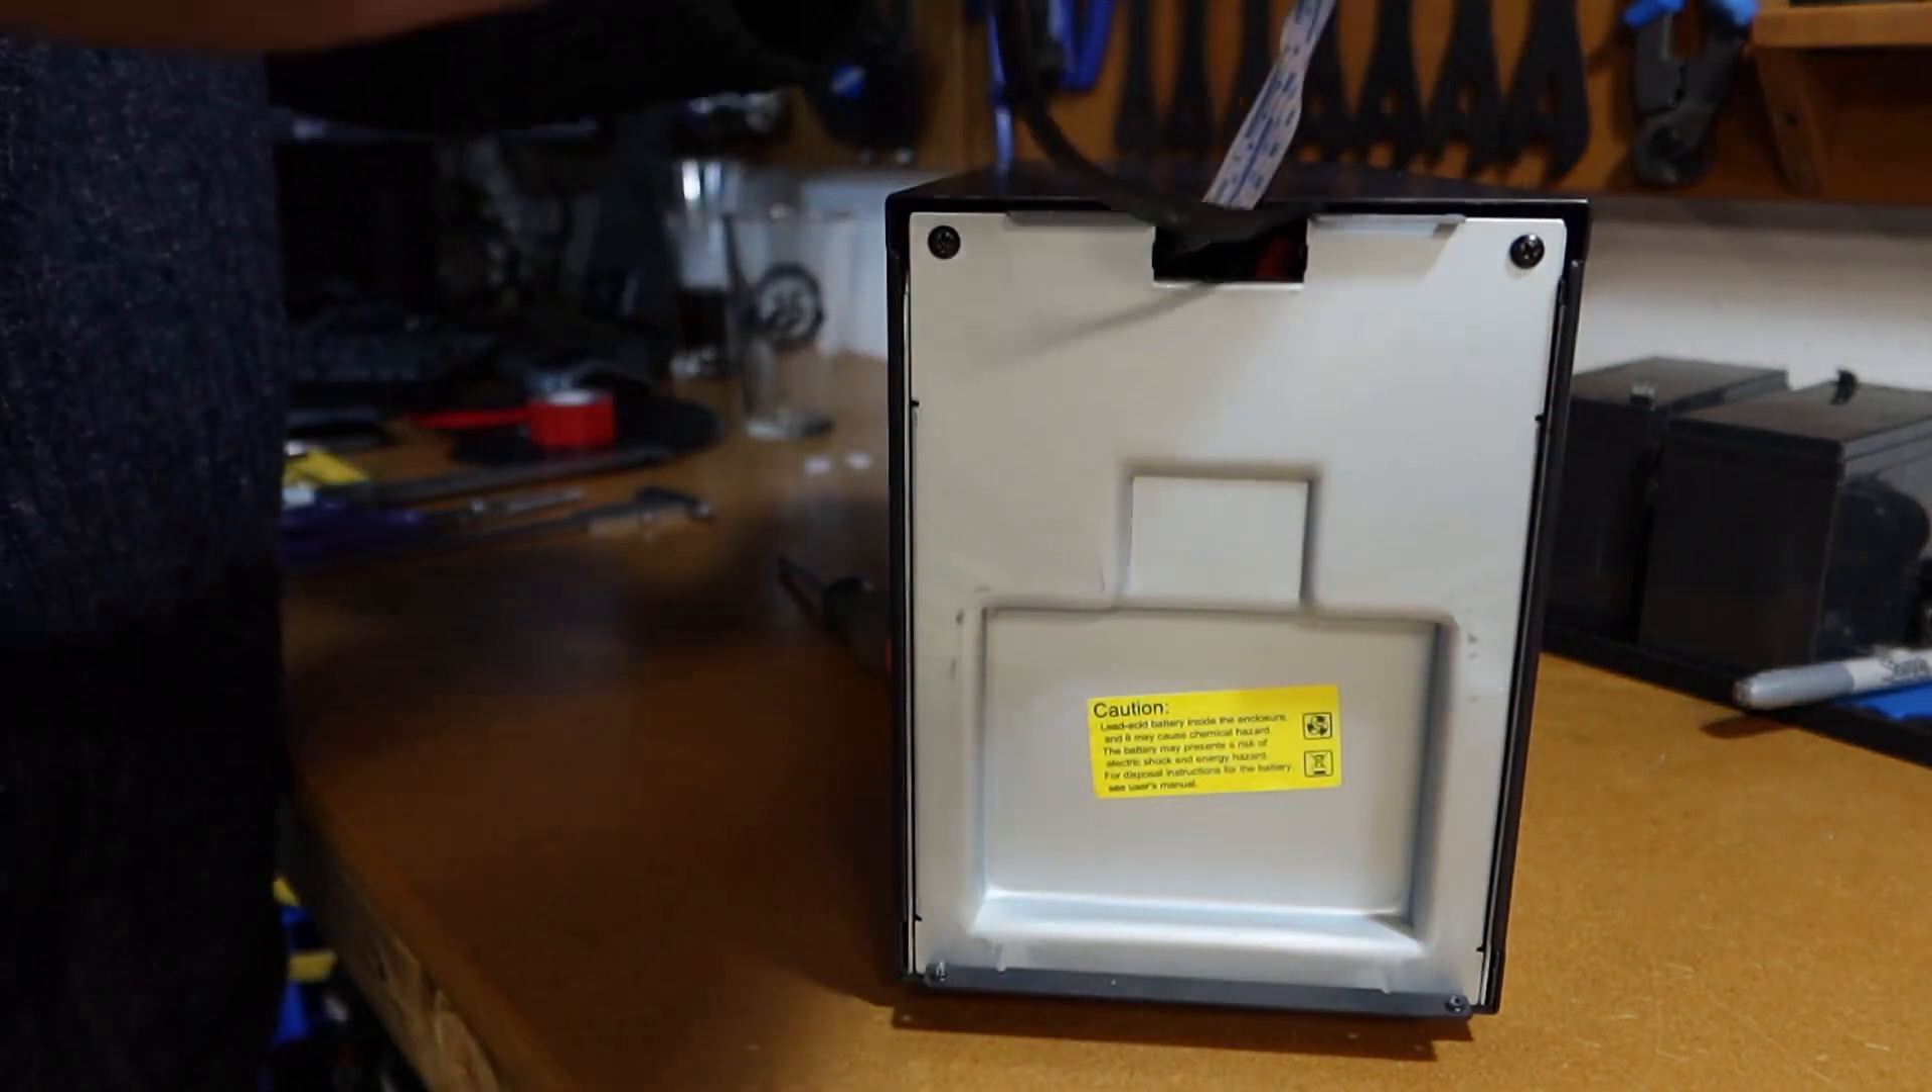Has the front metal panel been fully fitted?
Yes.